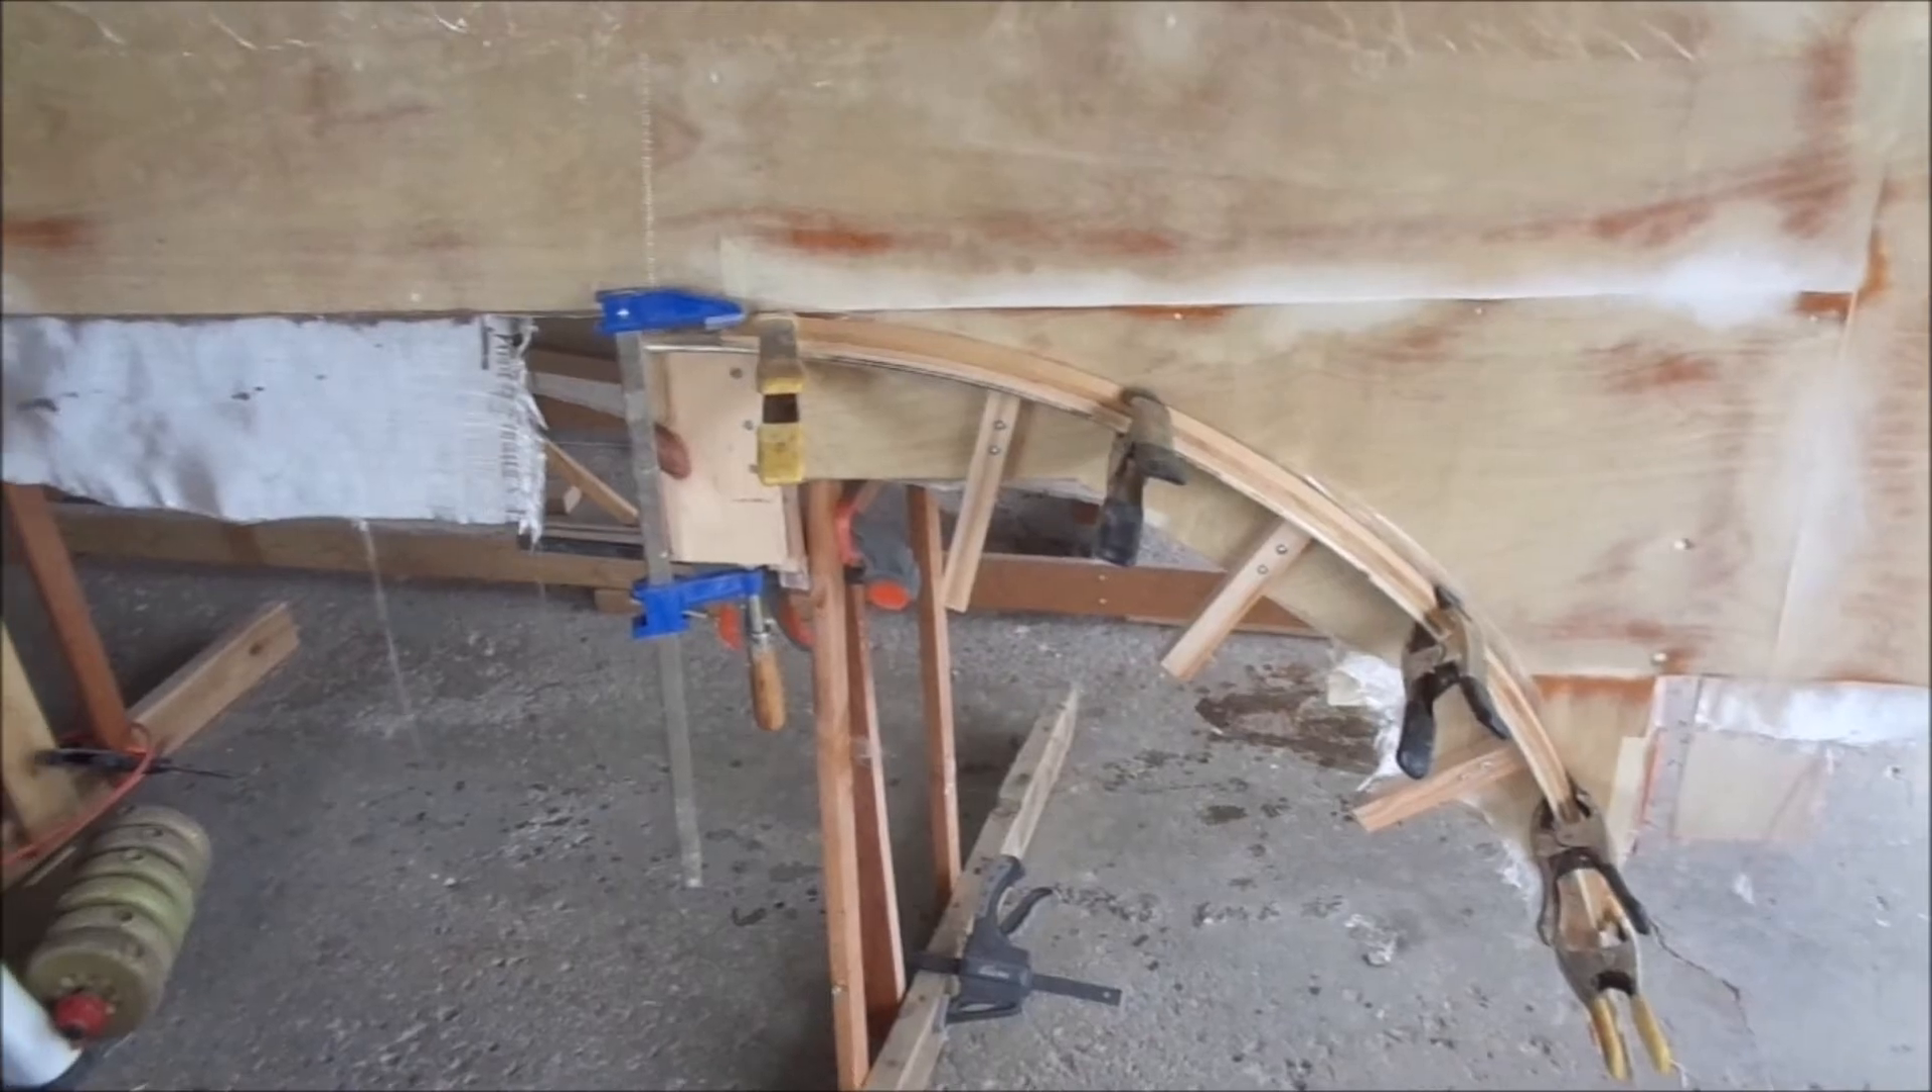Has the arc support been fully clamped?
Yes.